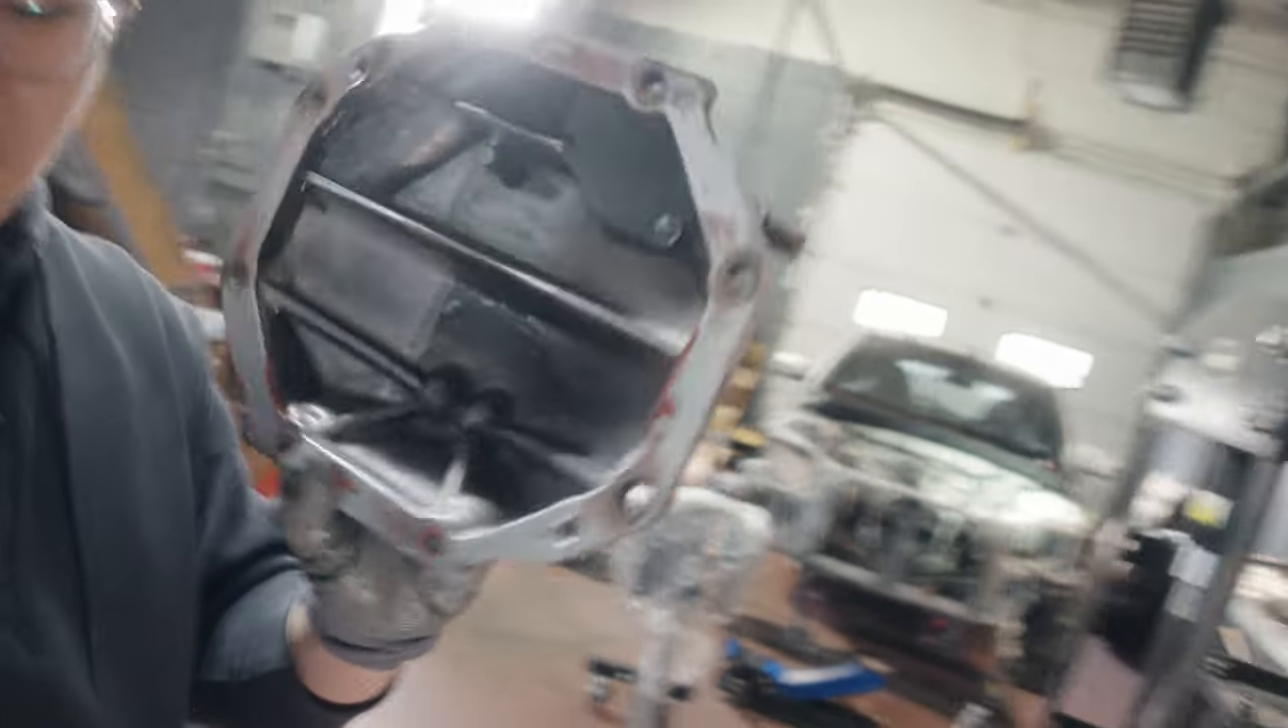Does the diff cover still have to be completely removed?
No.